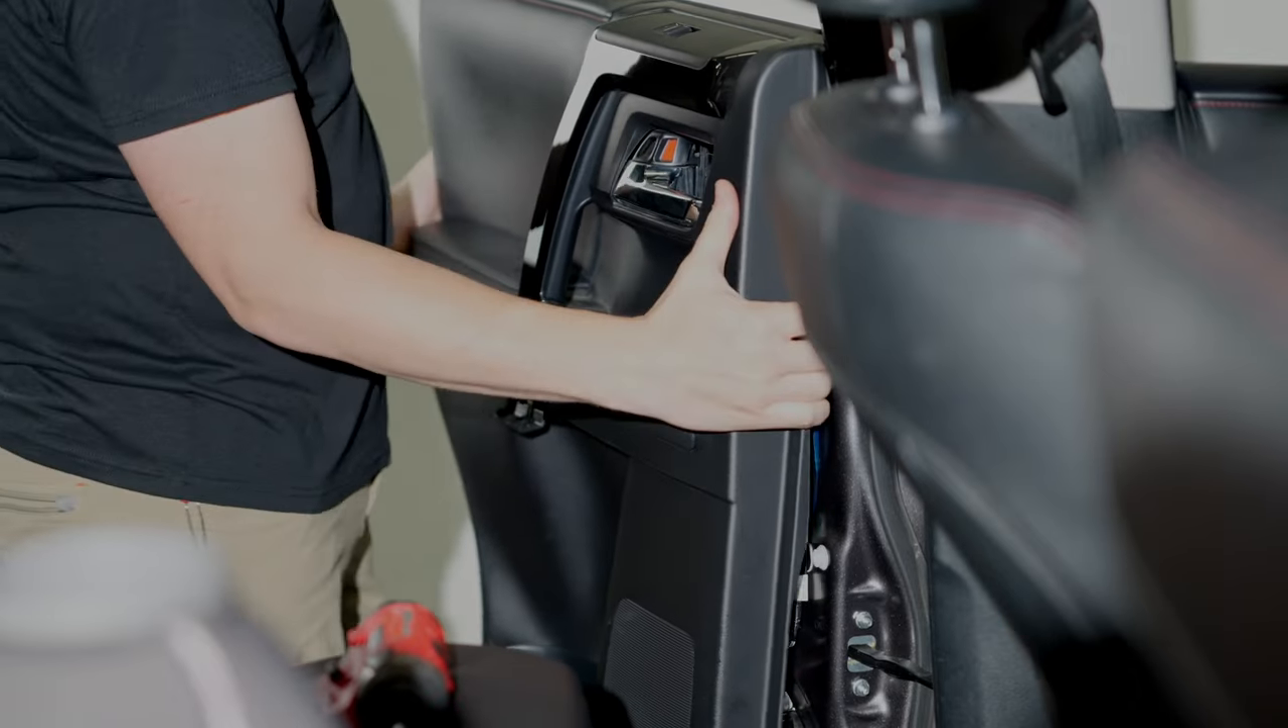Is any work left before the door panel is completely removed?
Yes.